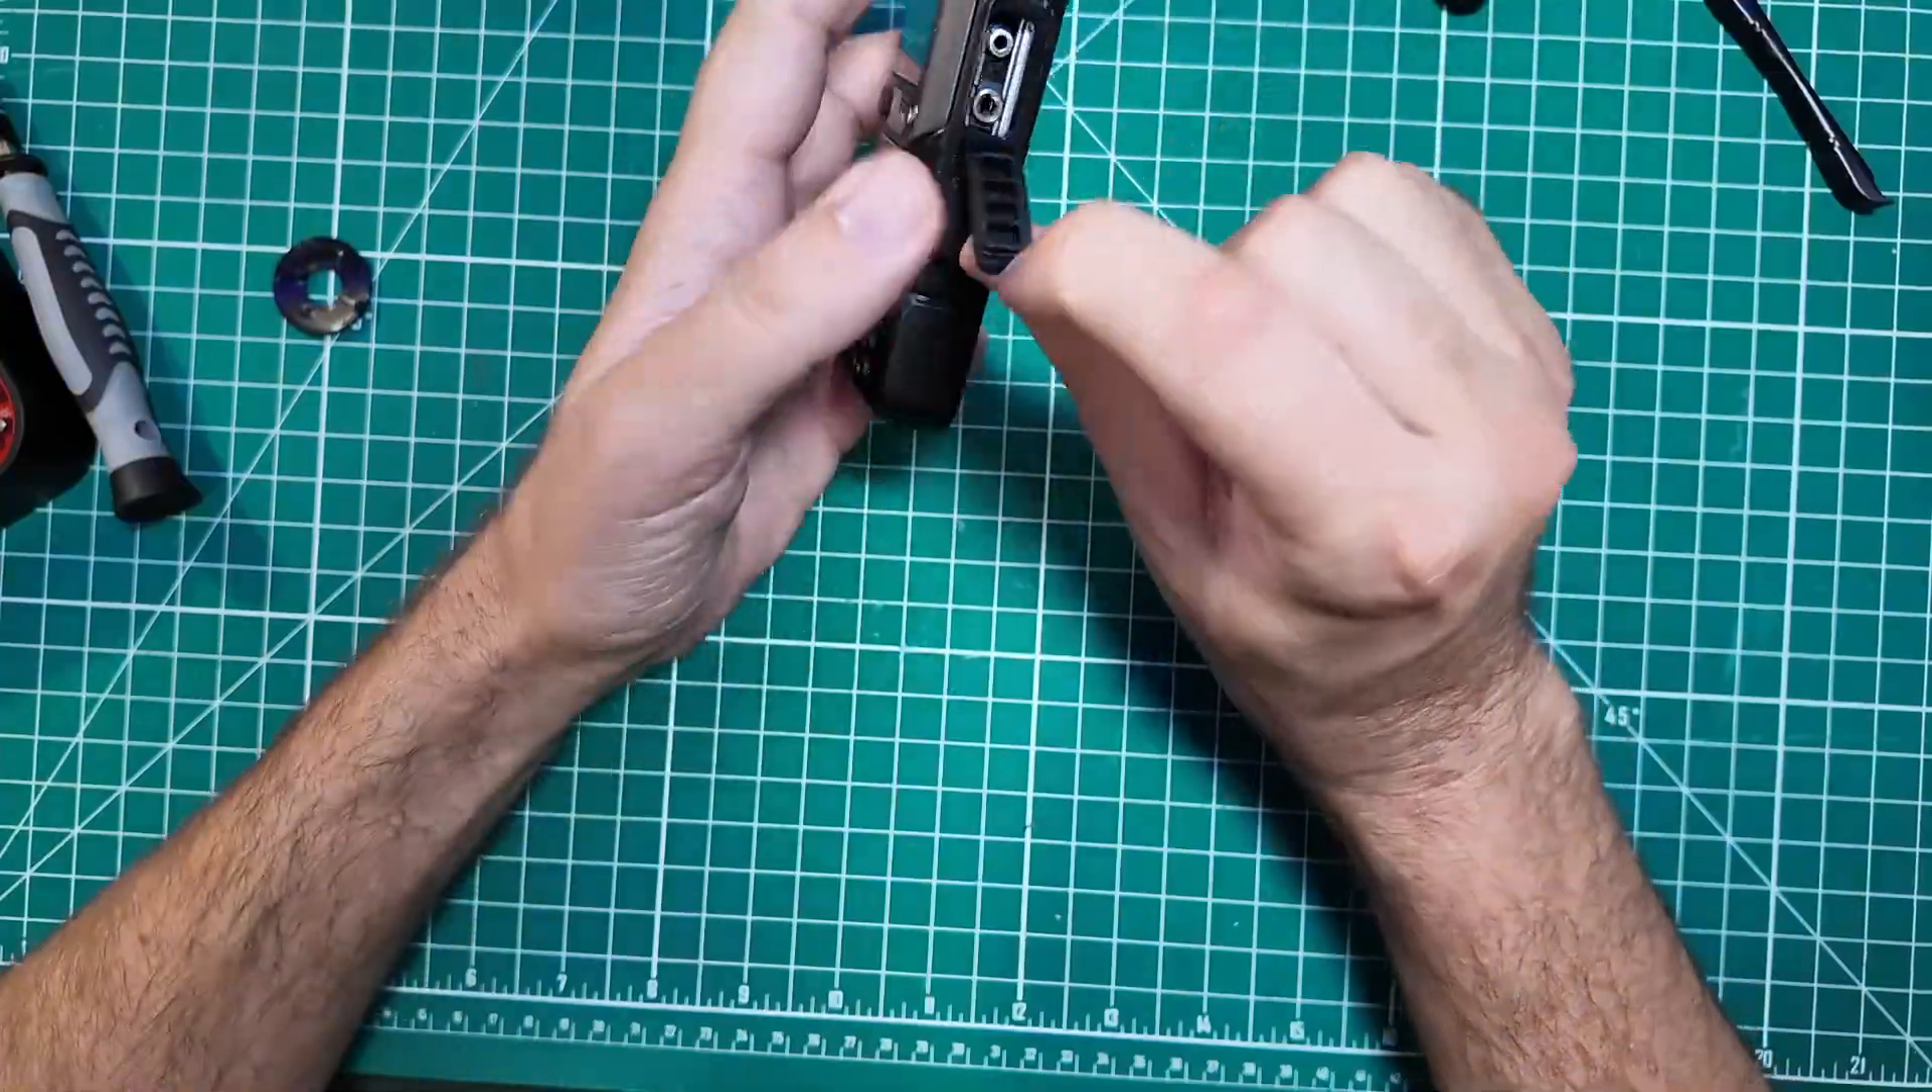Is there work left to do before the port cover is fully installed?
Yes.